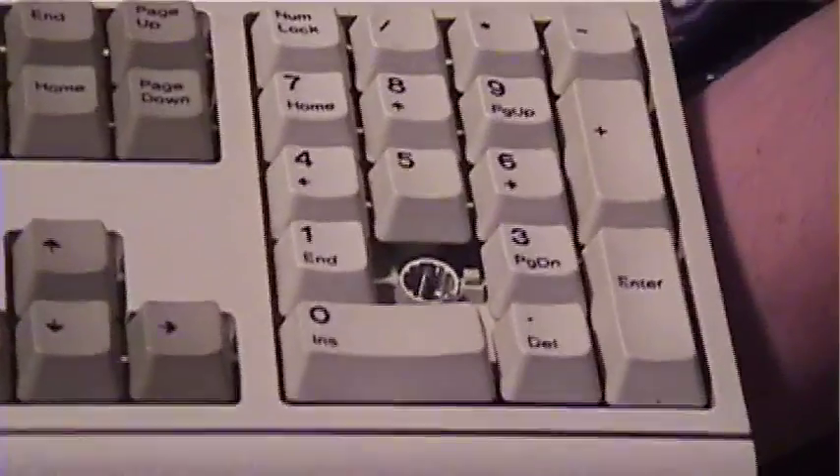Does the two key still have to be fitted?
Yes.